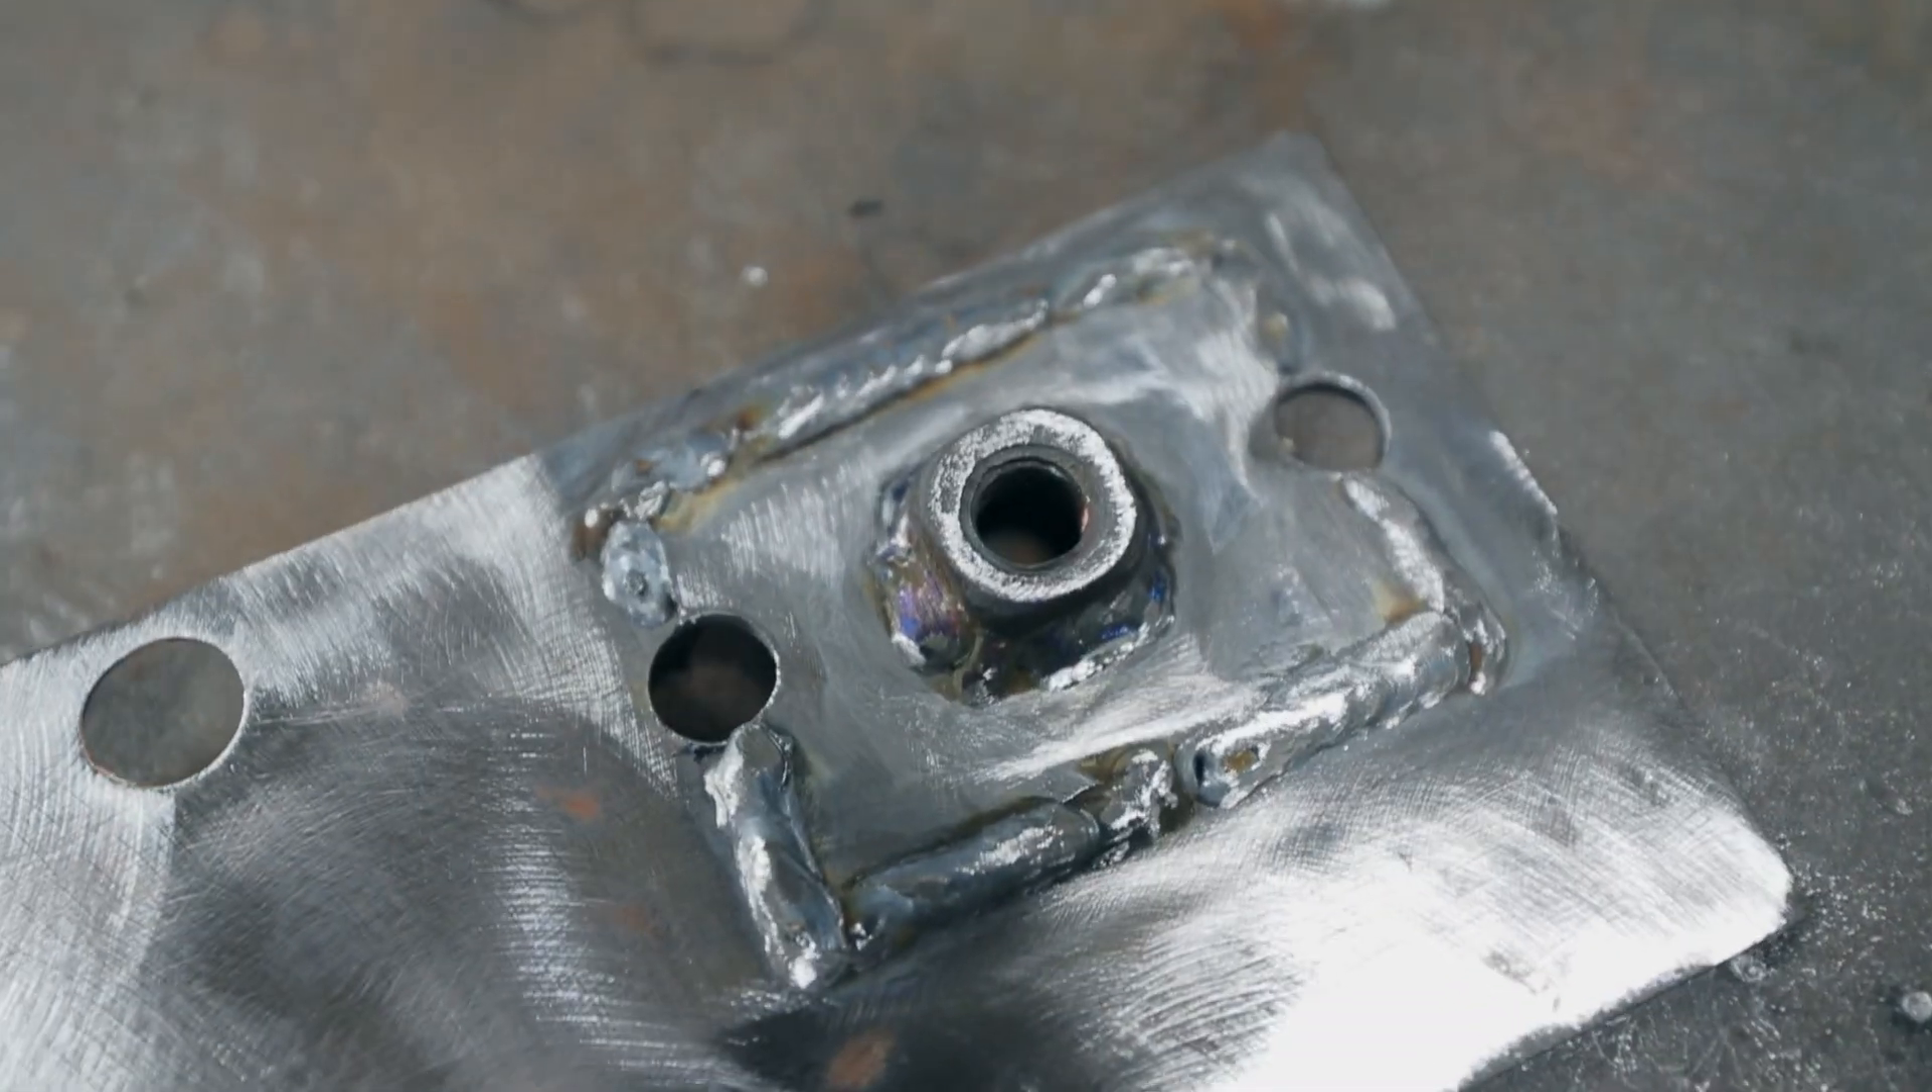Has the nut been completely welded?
Yes.